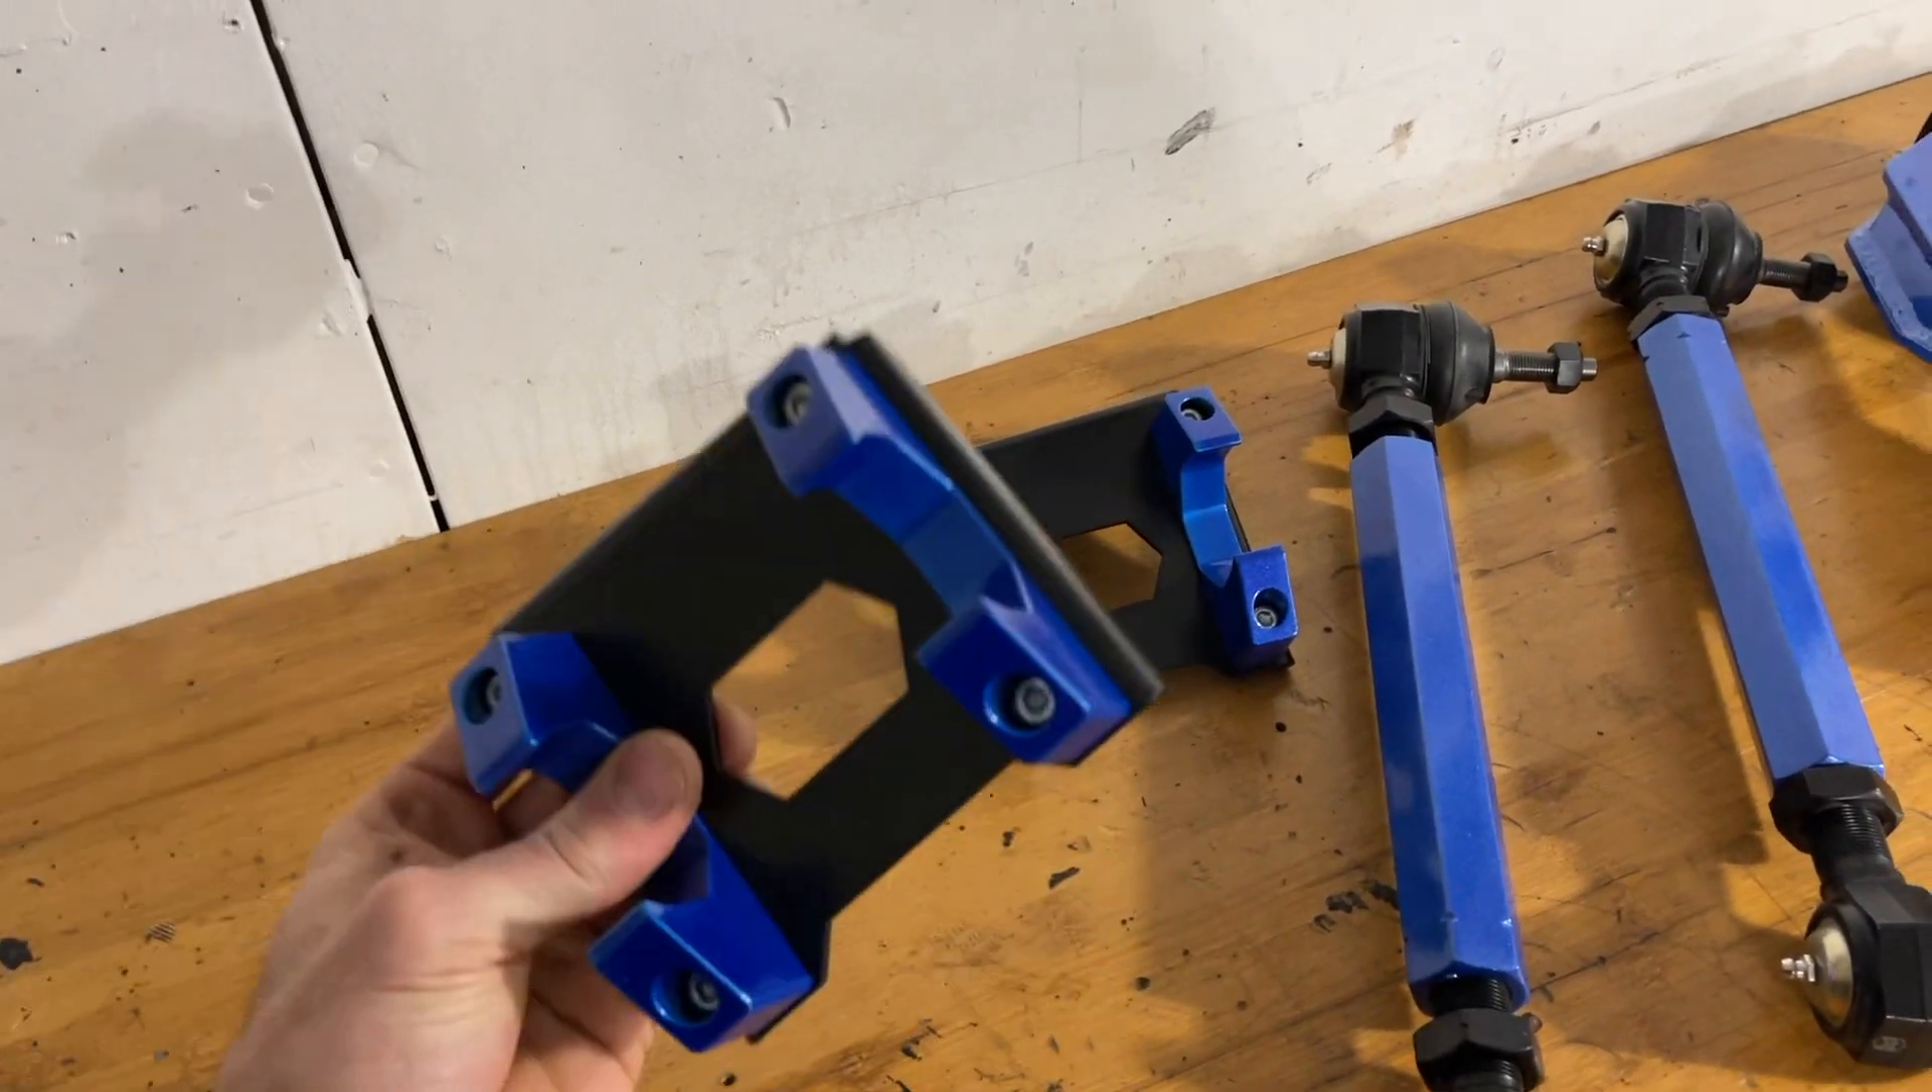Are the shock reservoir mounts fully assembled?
Yes.